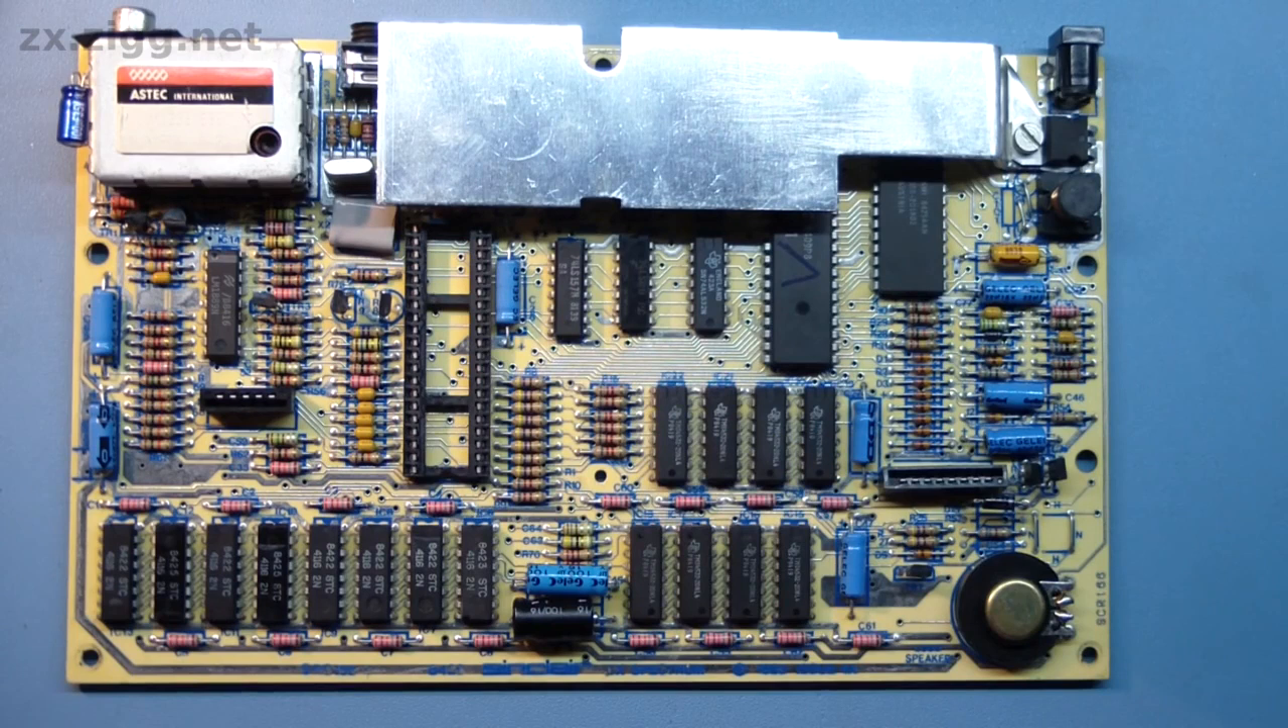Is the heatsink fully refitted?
Yes.